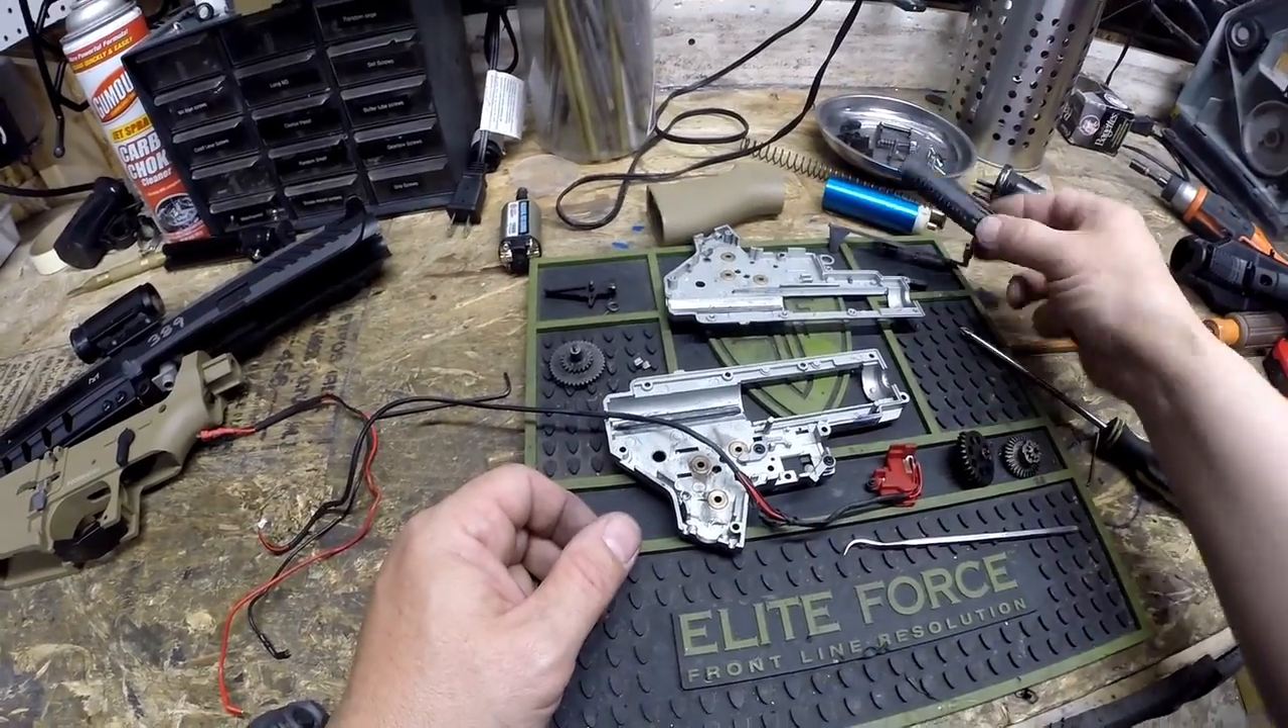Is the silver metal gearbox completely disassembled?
Yes.